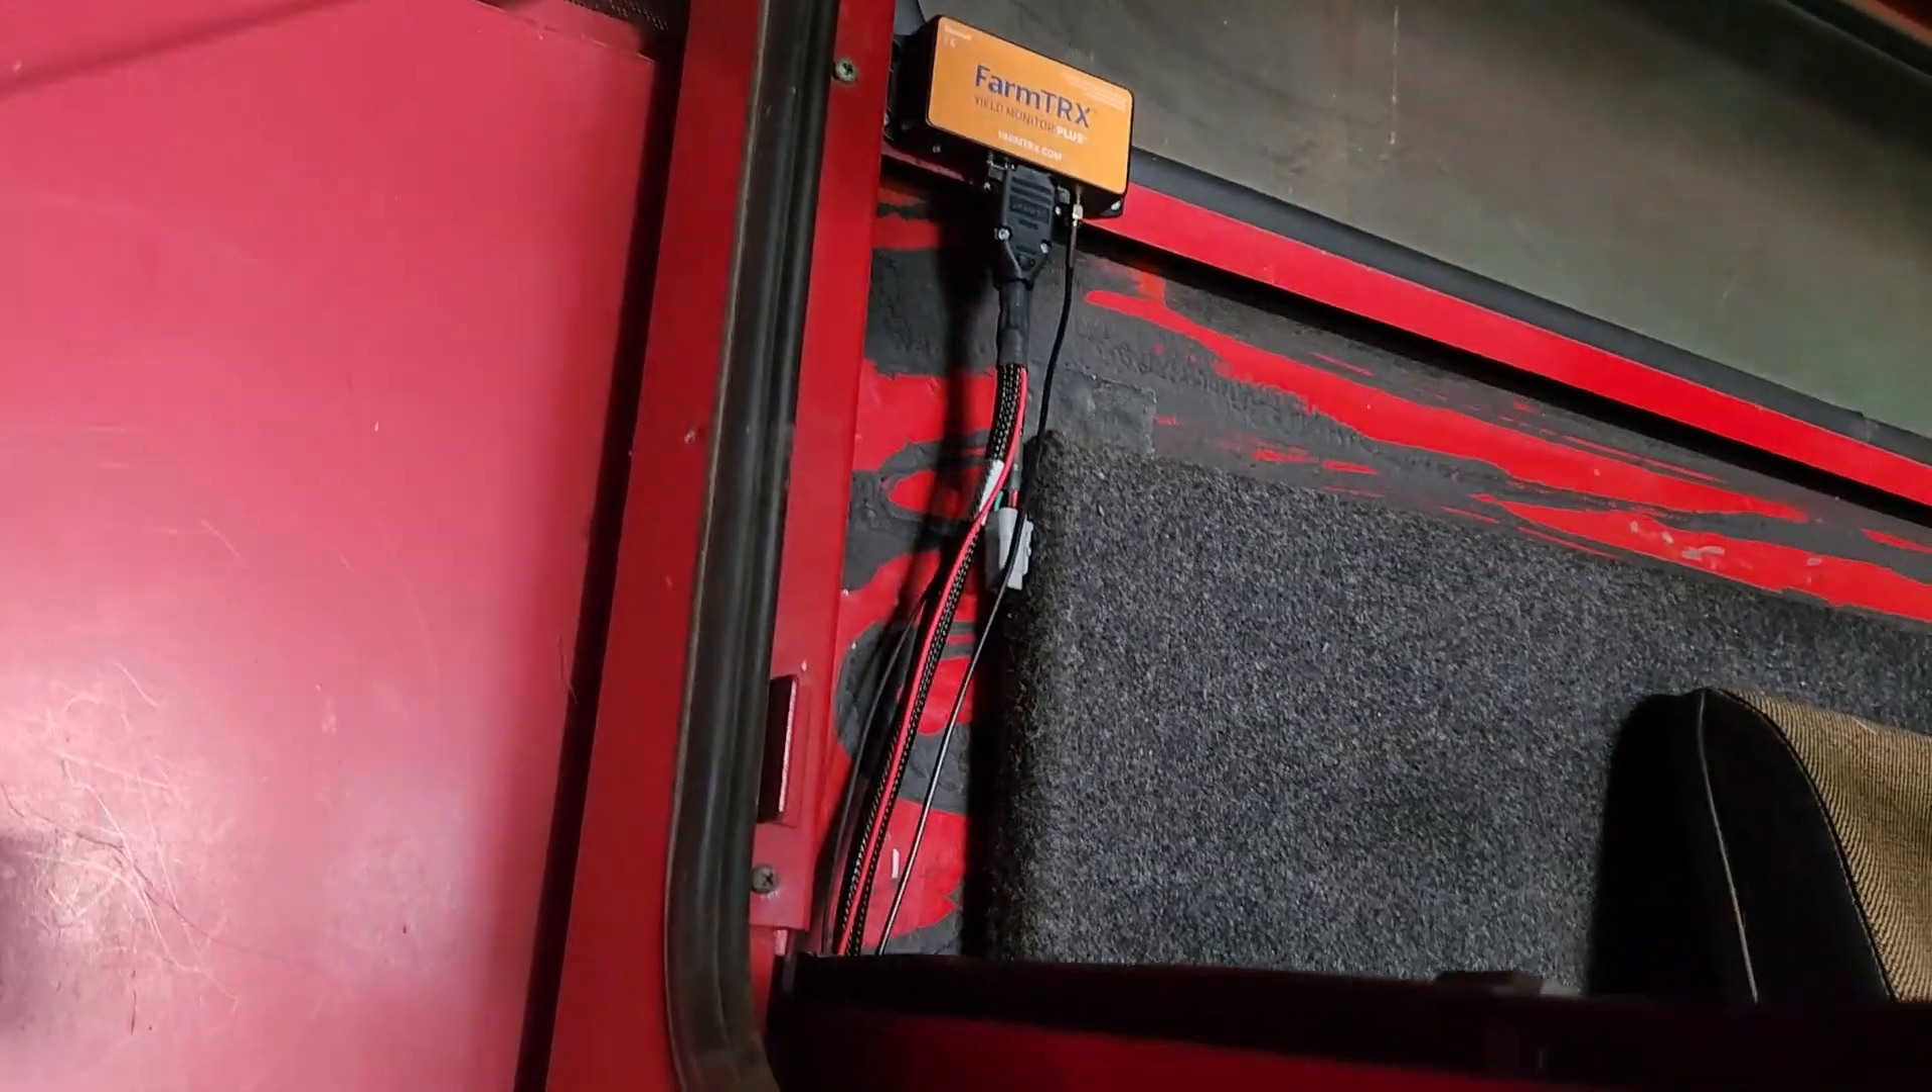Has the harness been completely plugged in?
Yes.